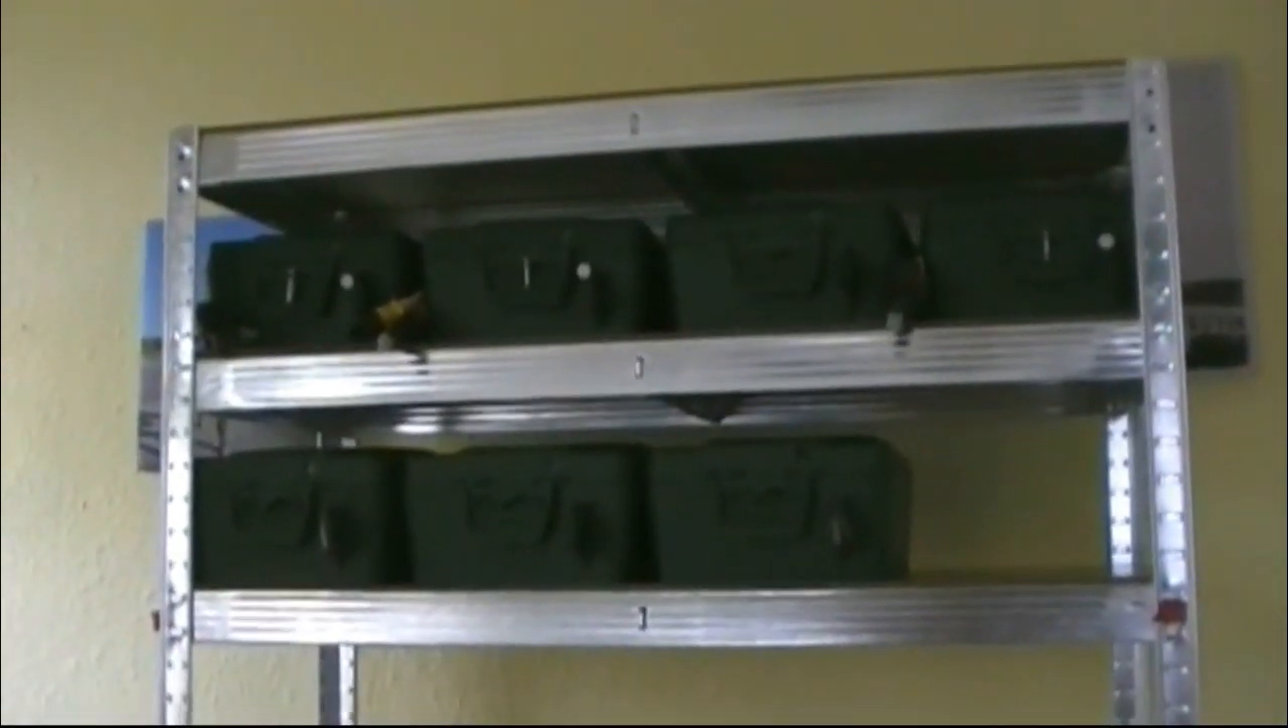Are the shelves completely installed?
Yes.